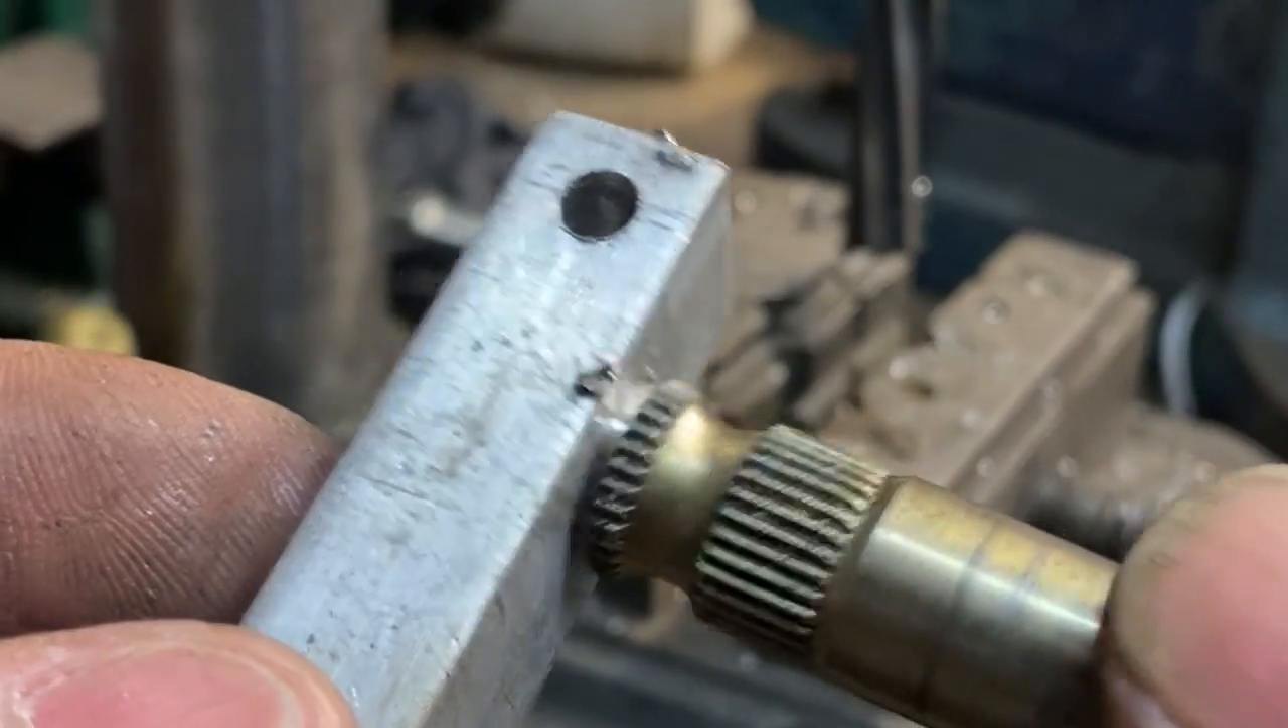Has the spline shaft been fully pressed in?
No.